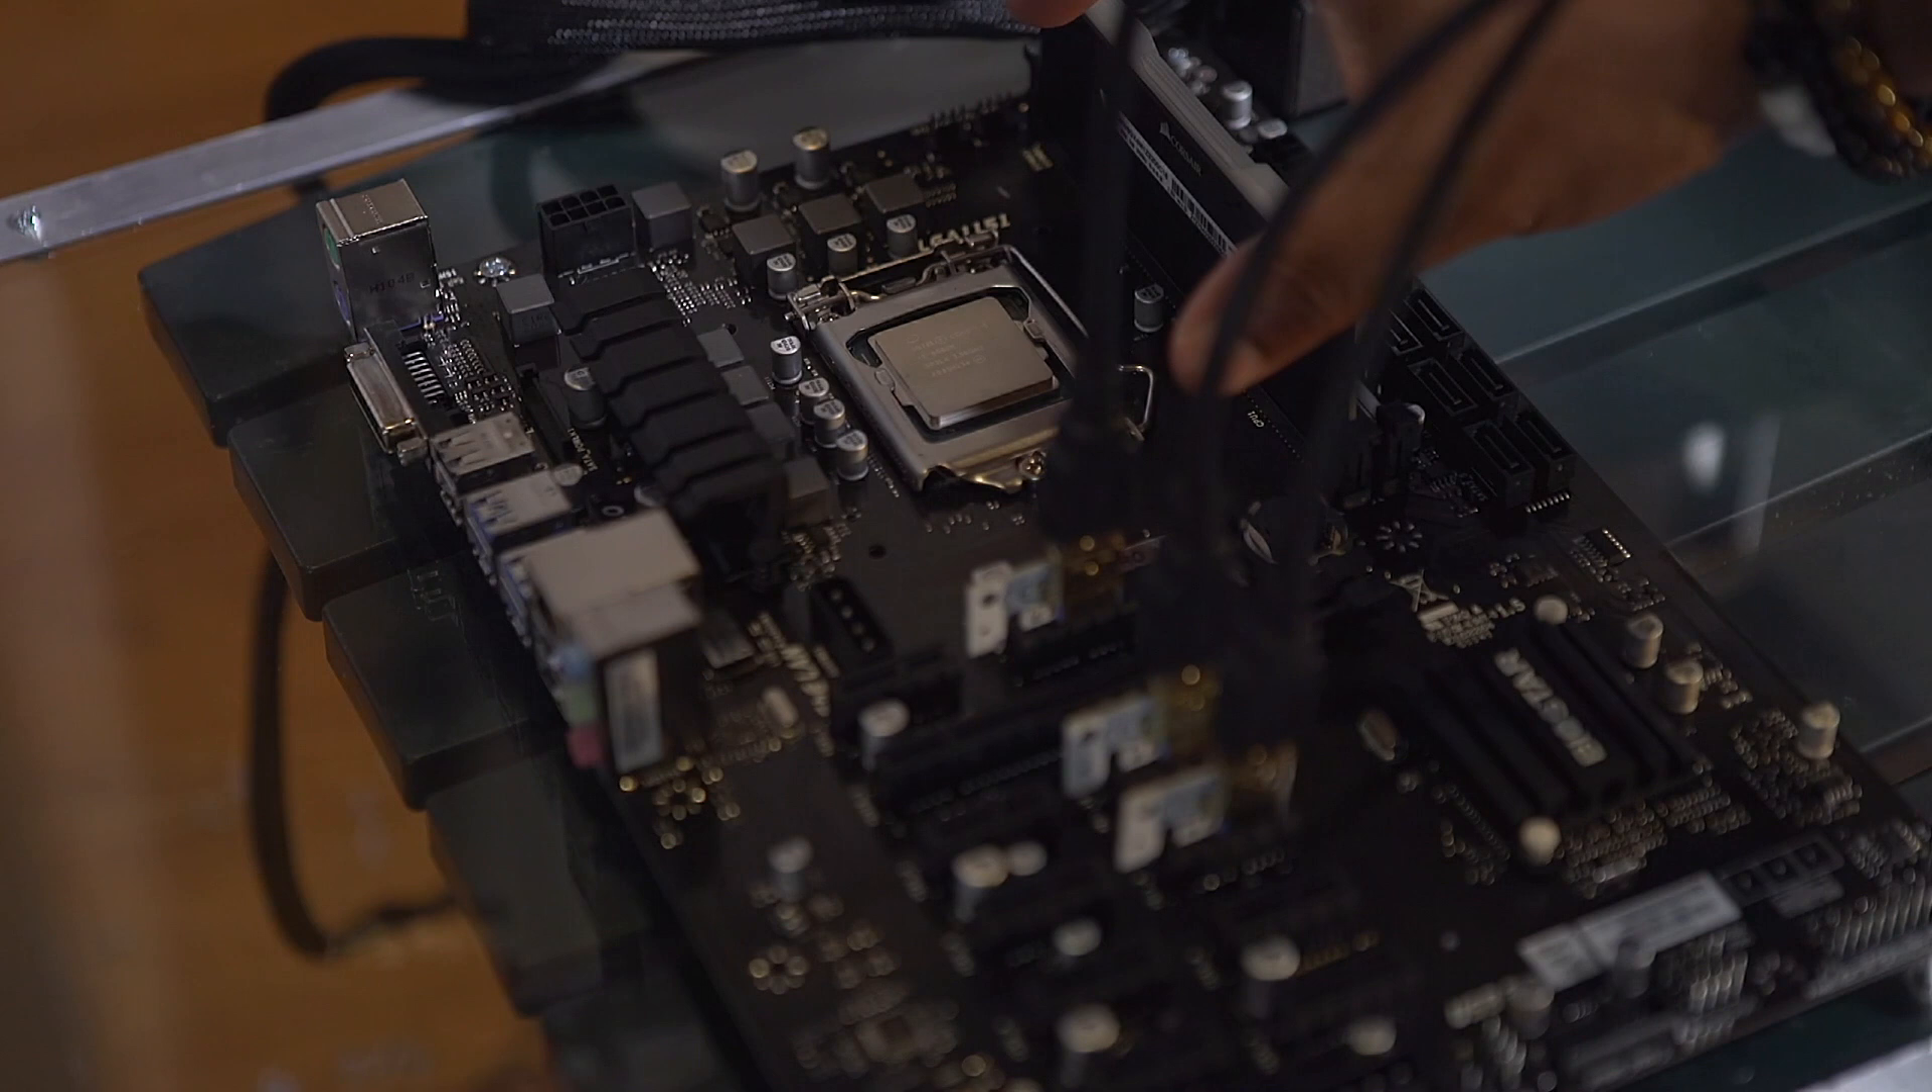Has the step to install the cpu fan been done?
No.